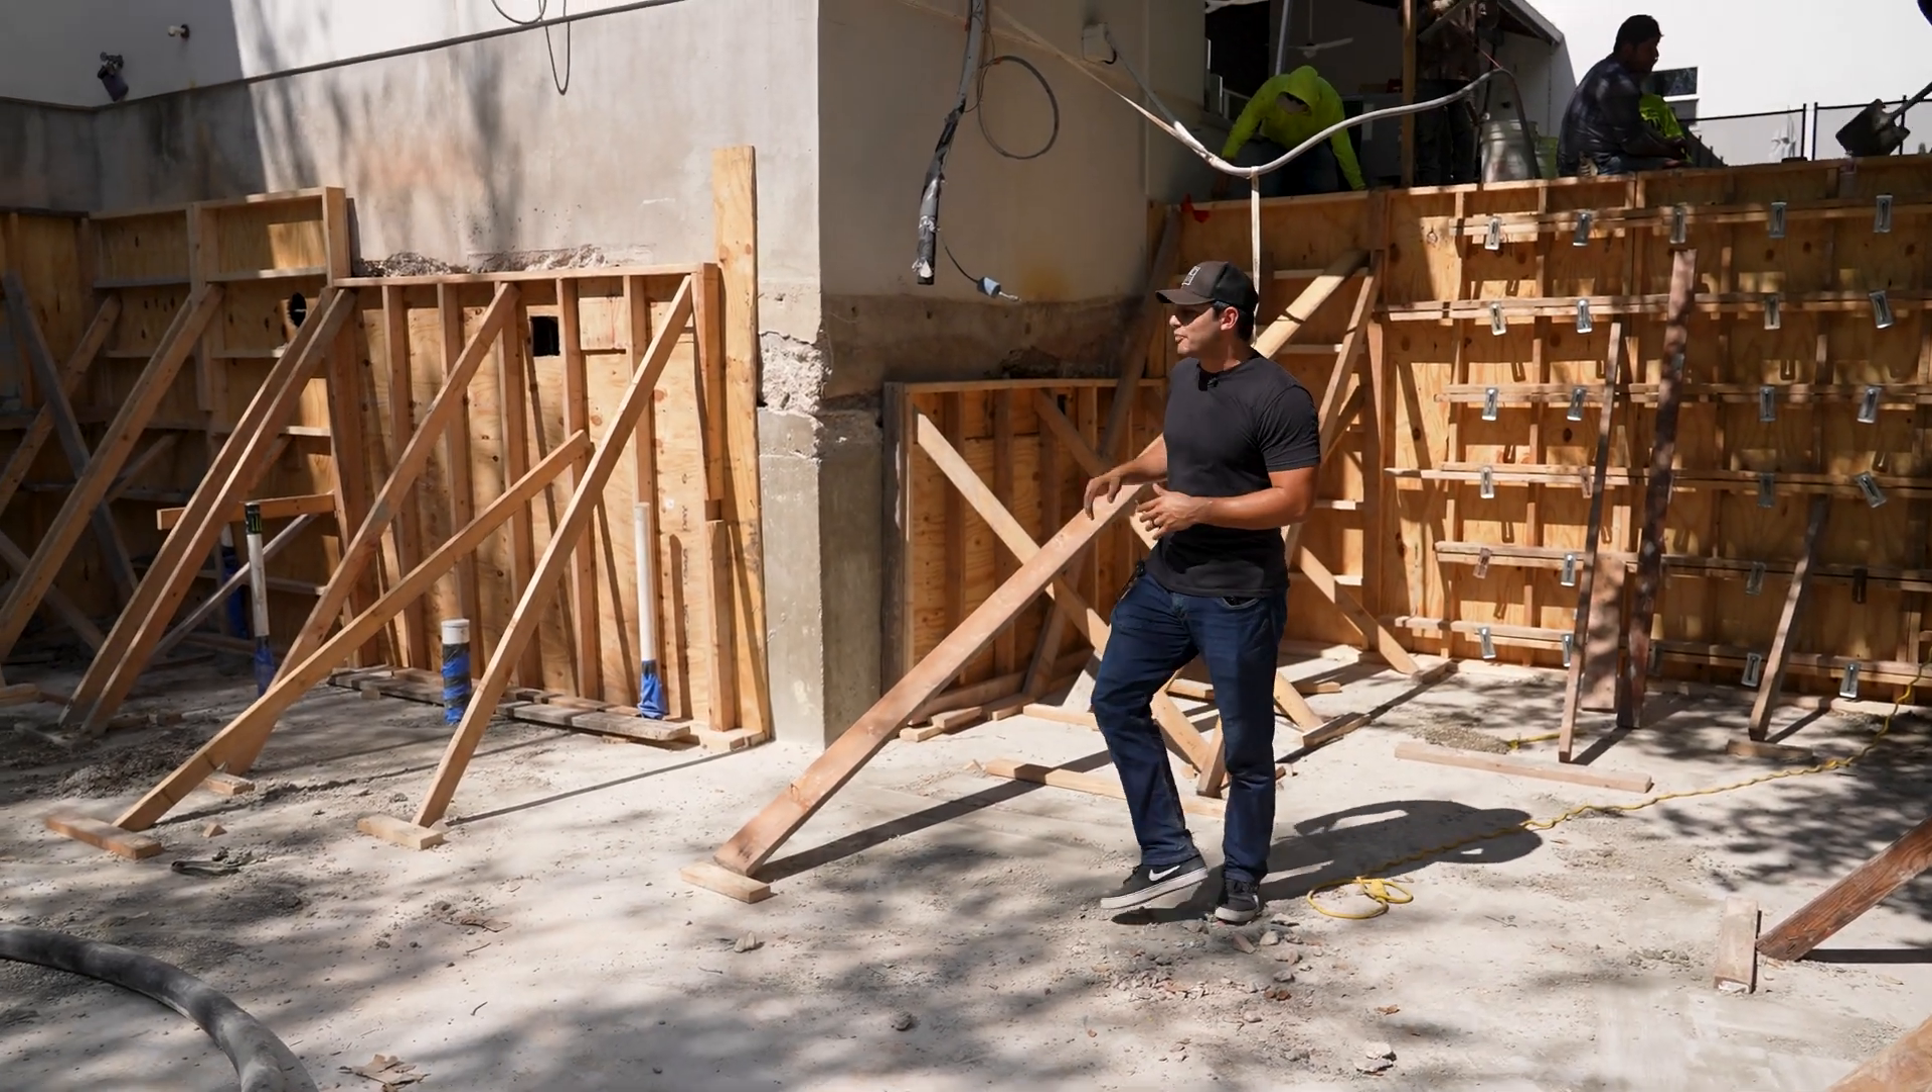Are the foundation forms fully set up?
Yes.